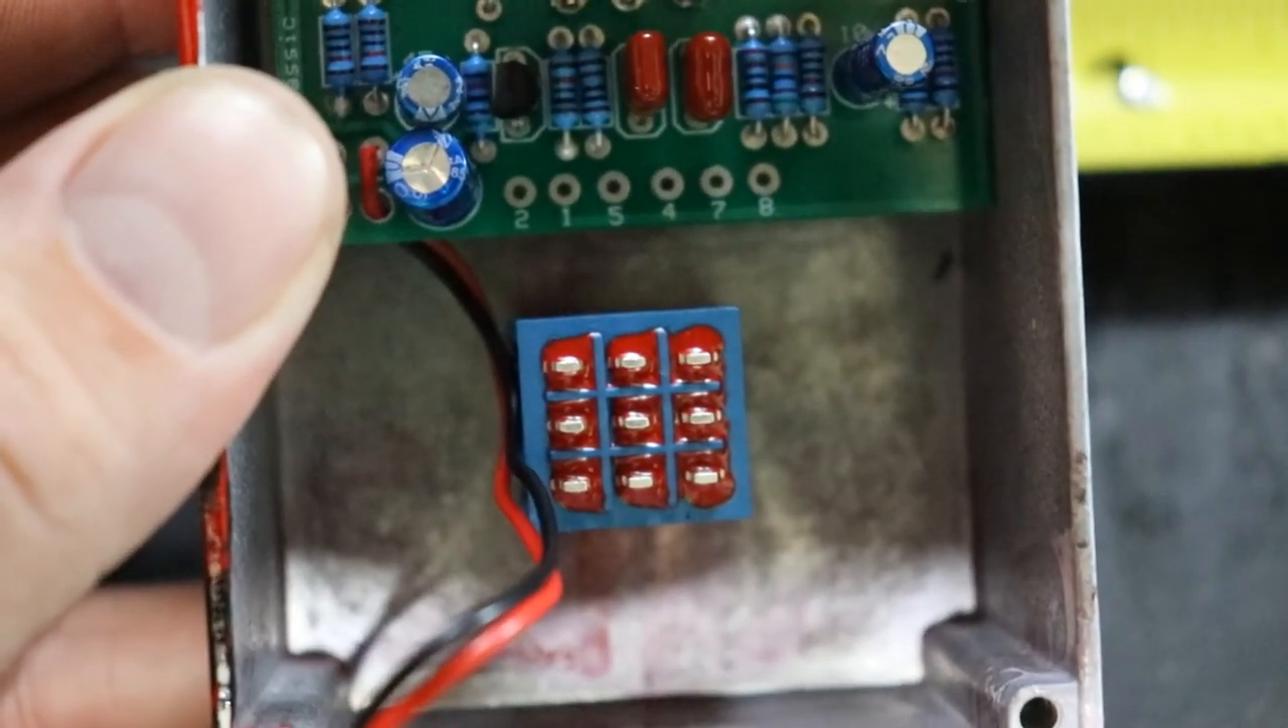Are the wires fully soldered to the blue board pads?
No.